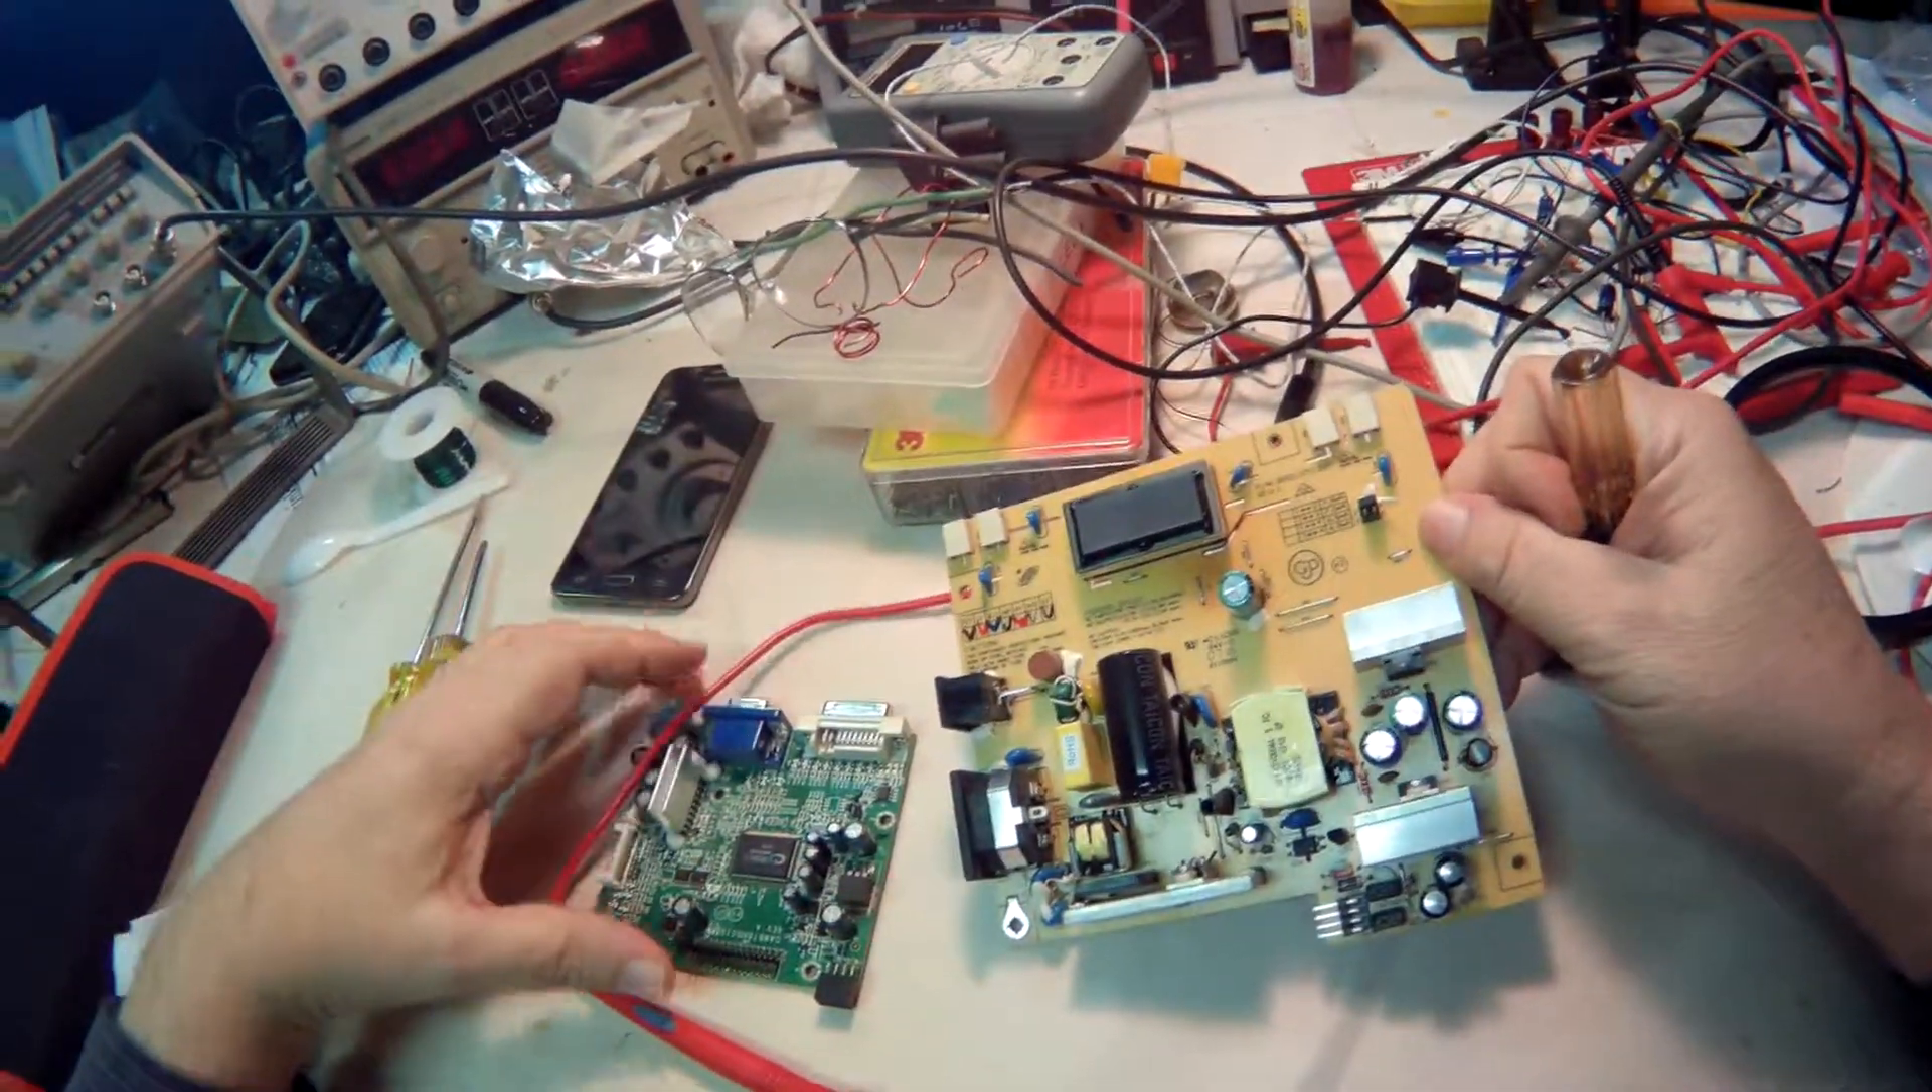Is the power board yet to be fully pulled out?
No.